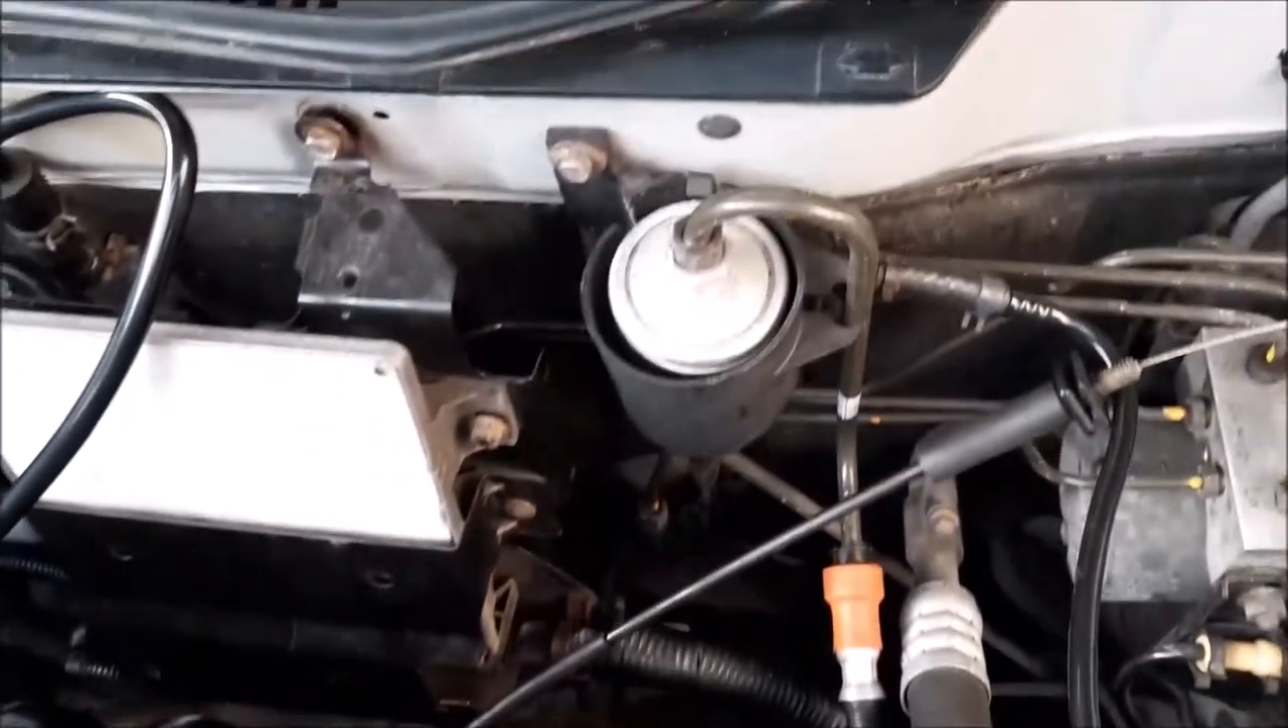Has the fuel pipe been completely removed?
No.